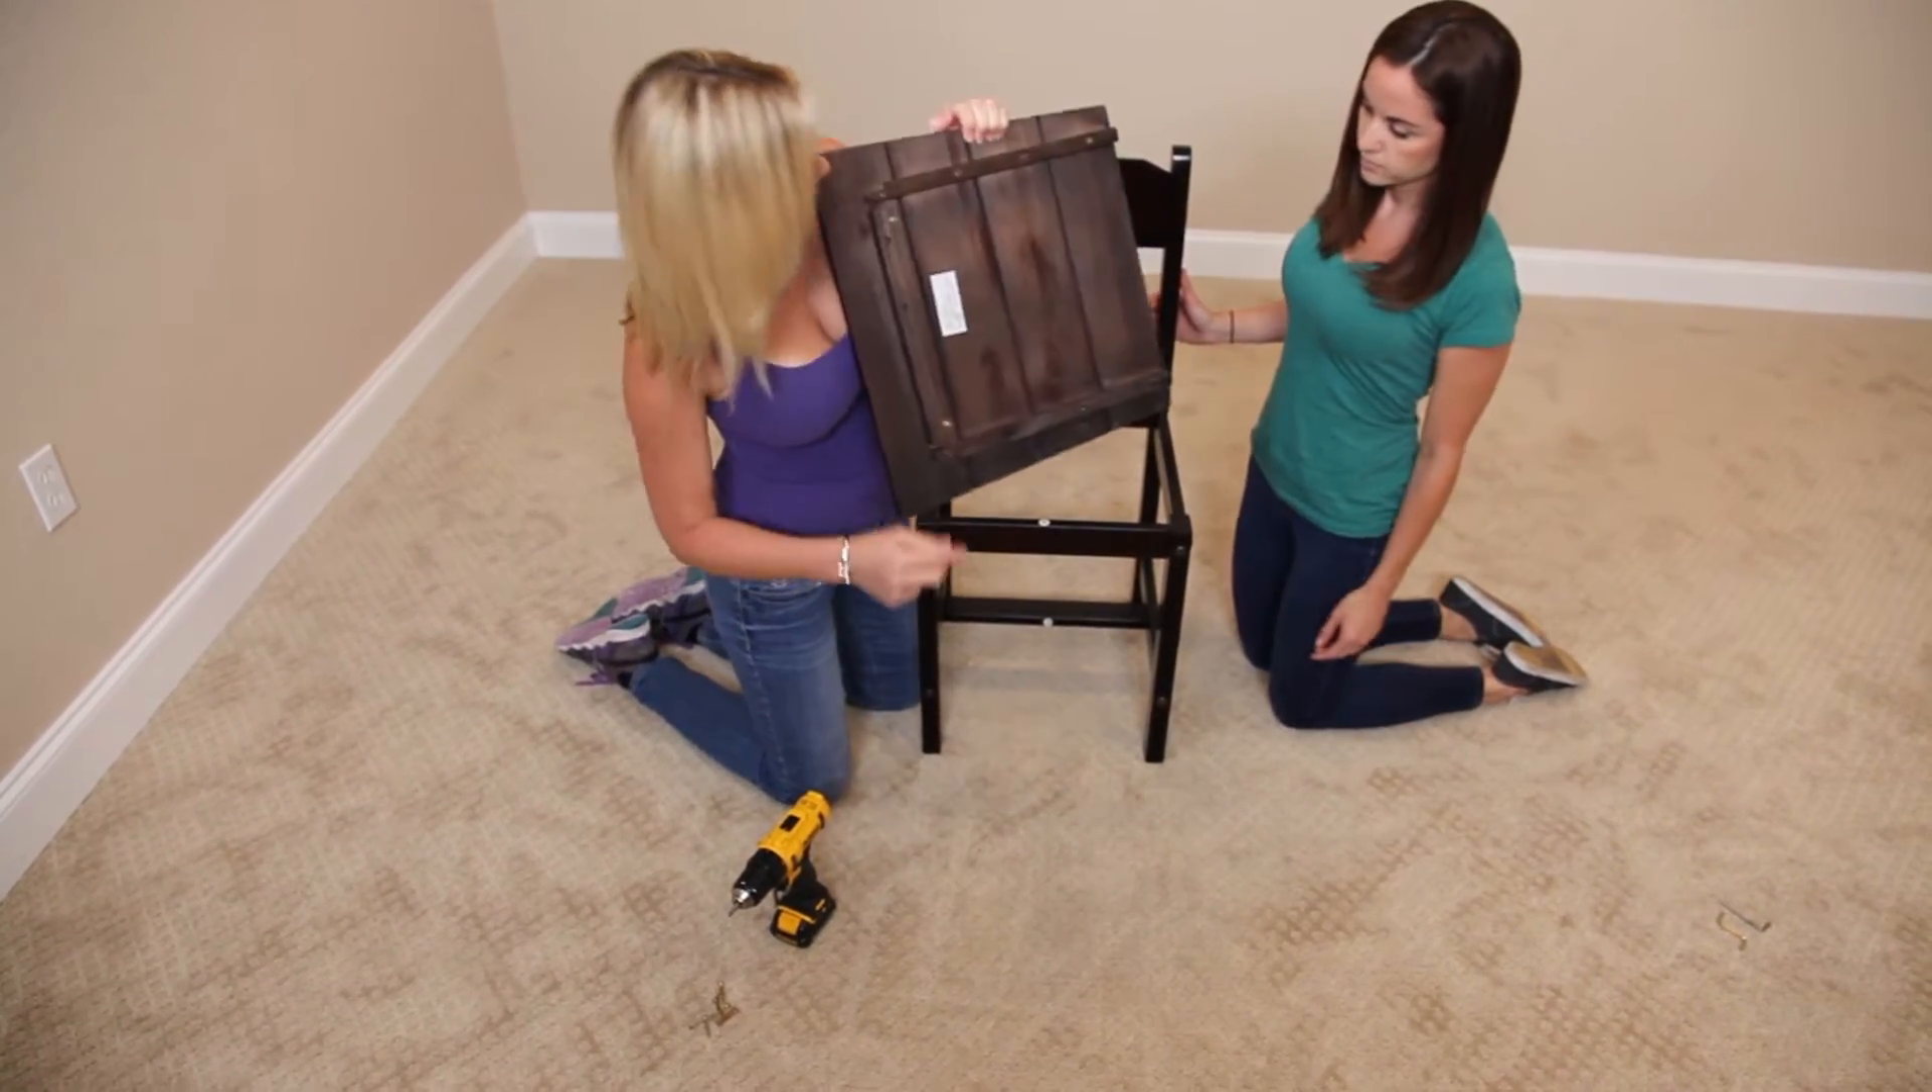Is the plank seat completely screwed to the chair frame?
No.